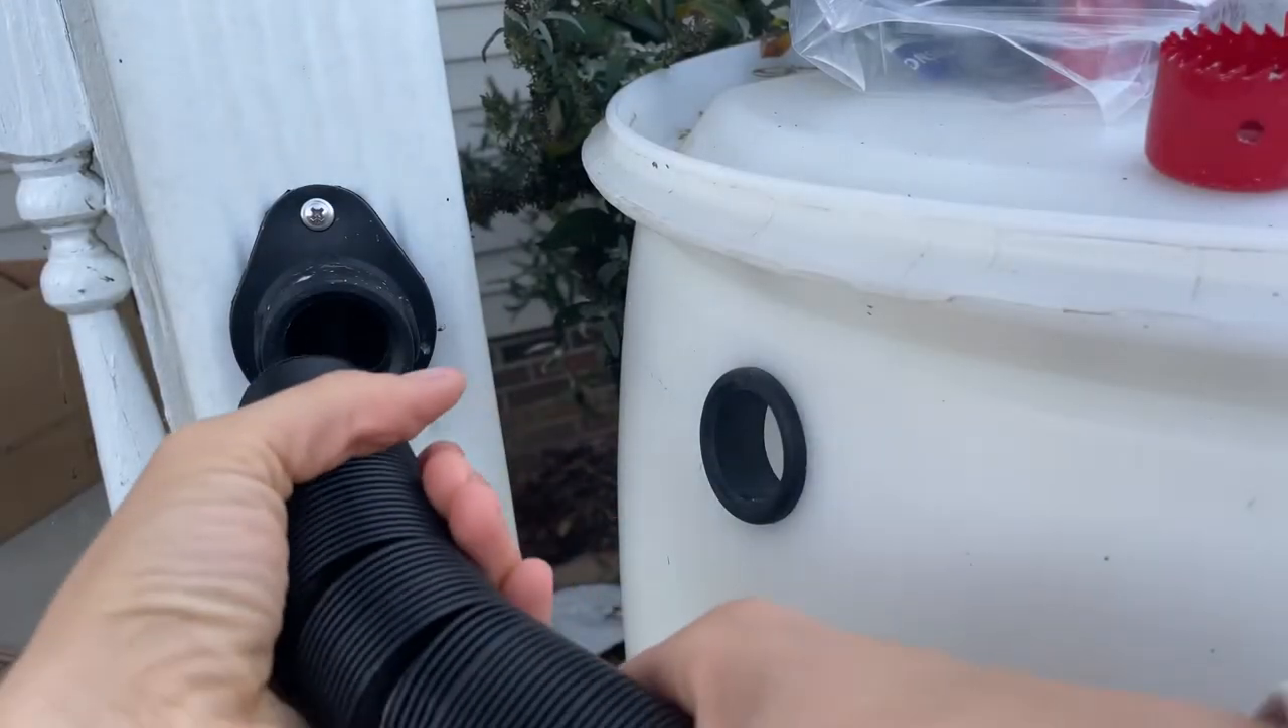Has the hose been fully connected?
No.